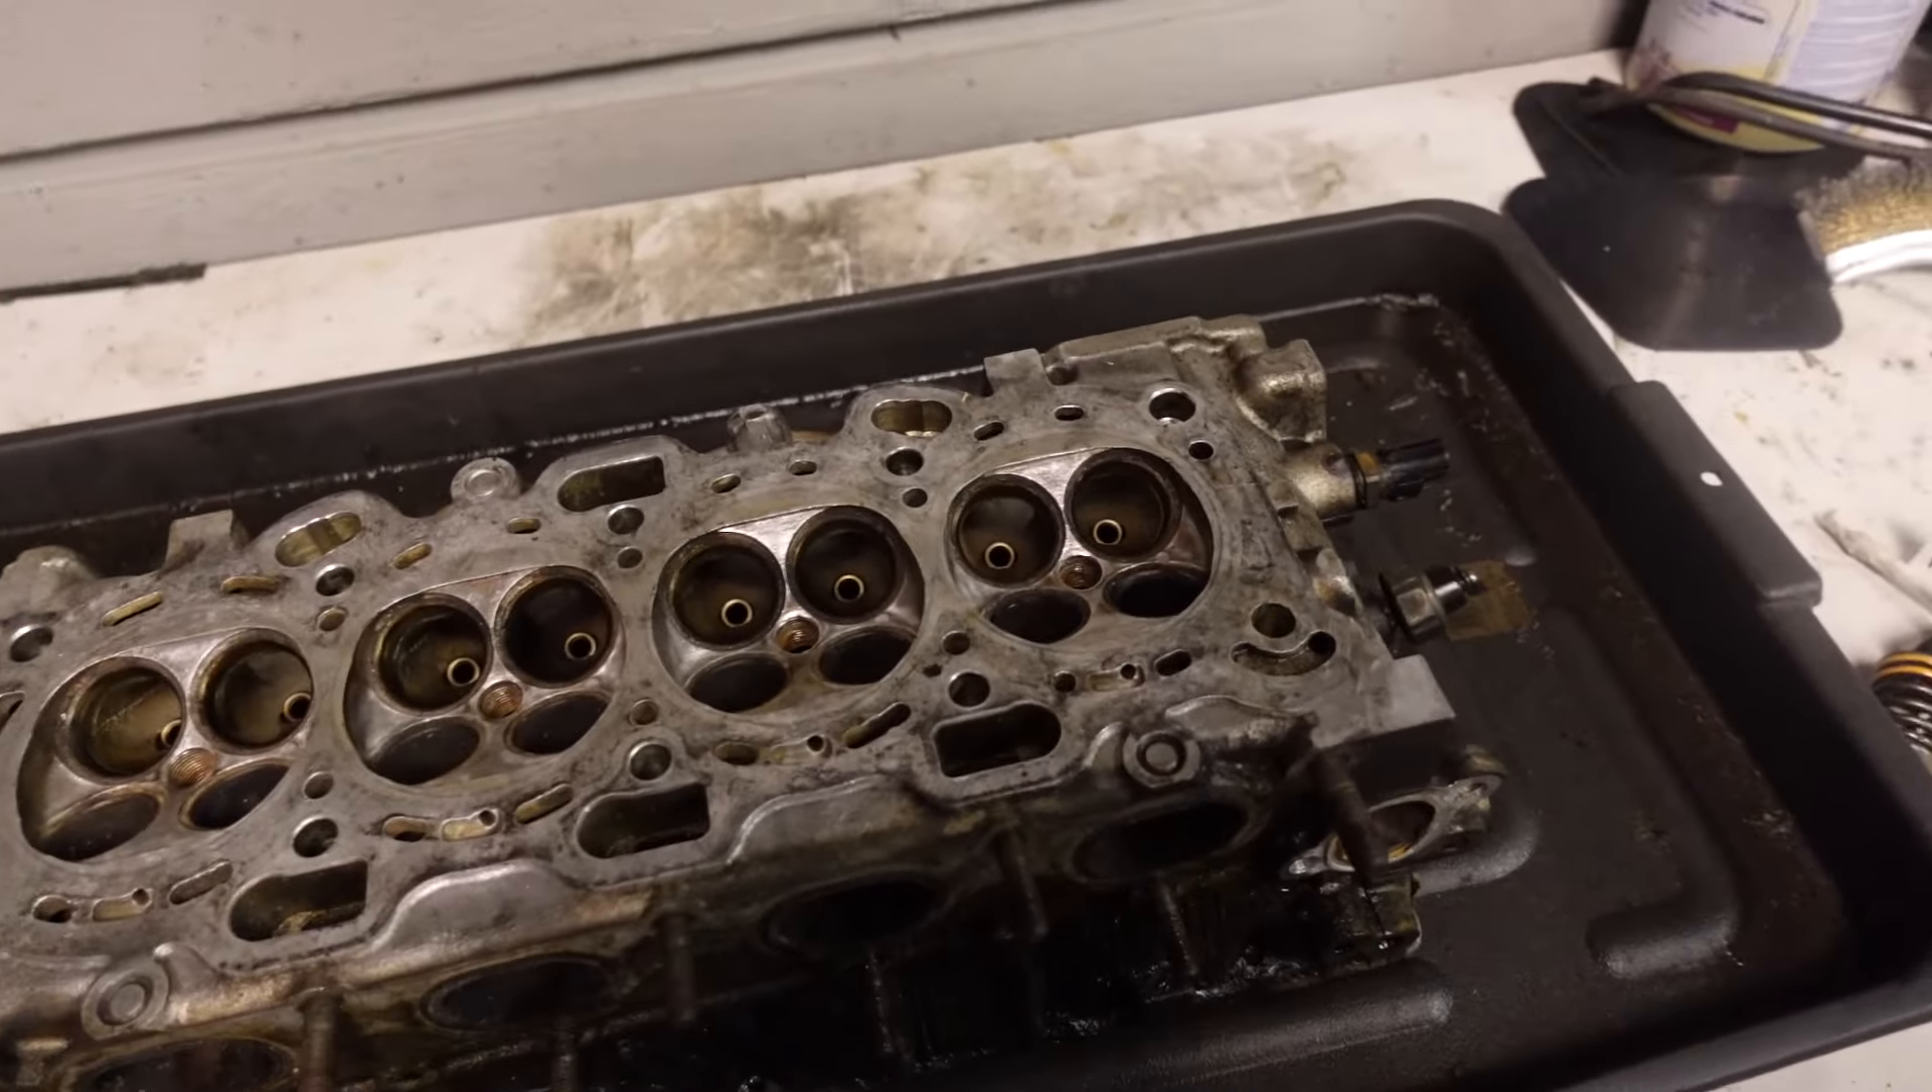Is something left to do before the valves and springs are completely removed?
No.